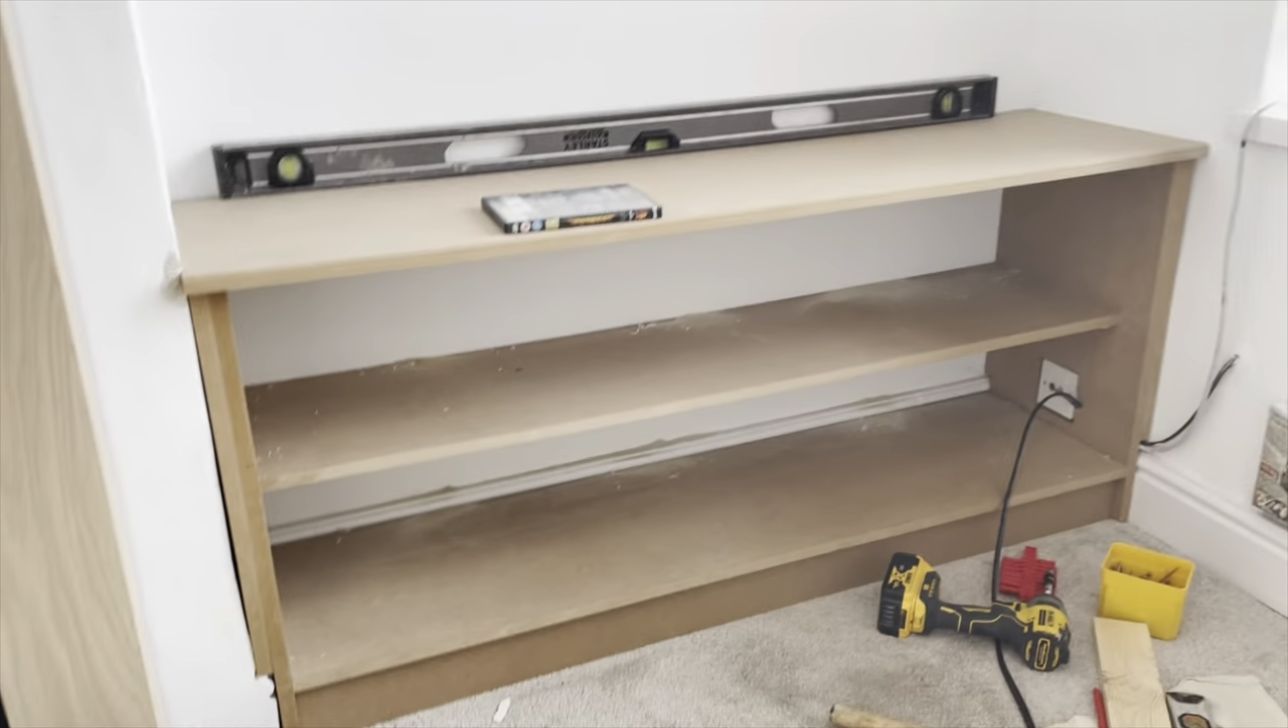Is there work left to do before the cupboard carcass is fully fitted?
No.